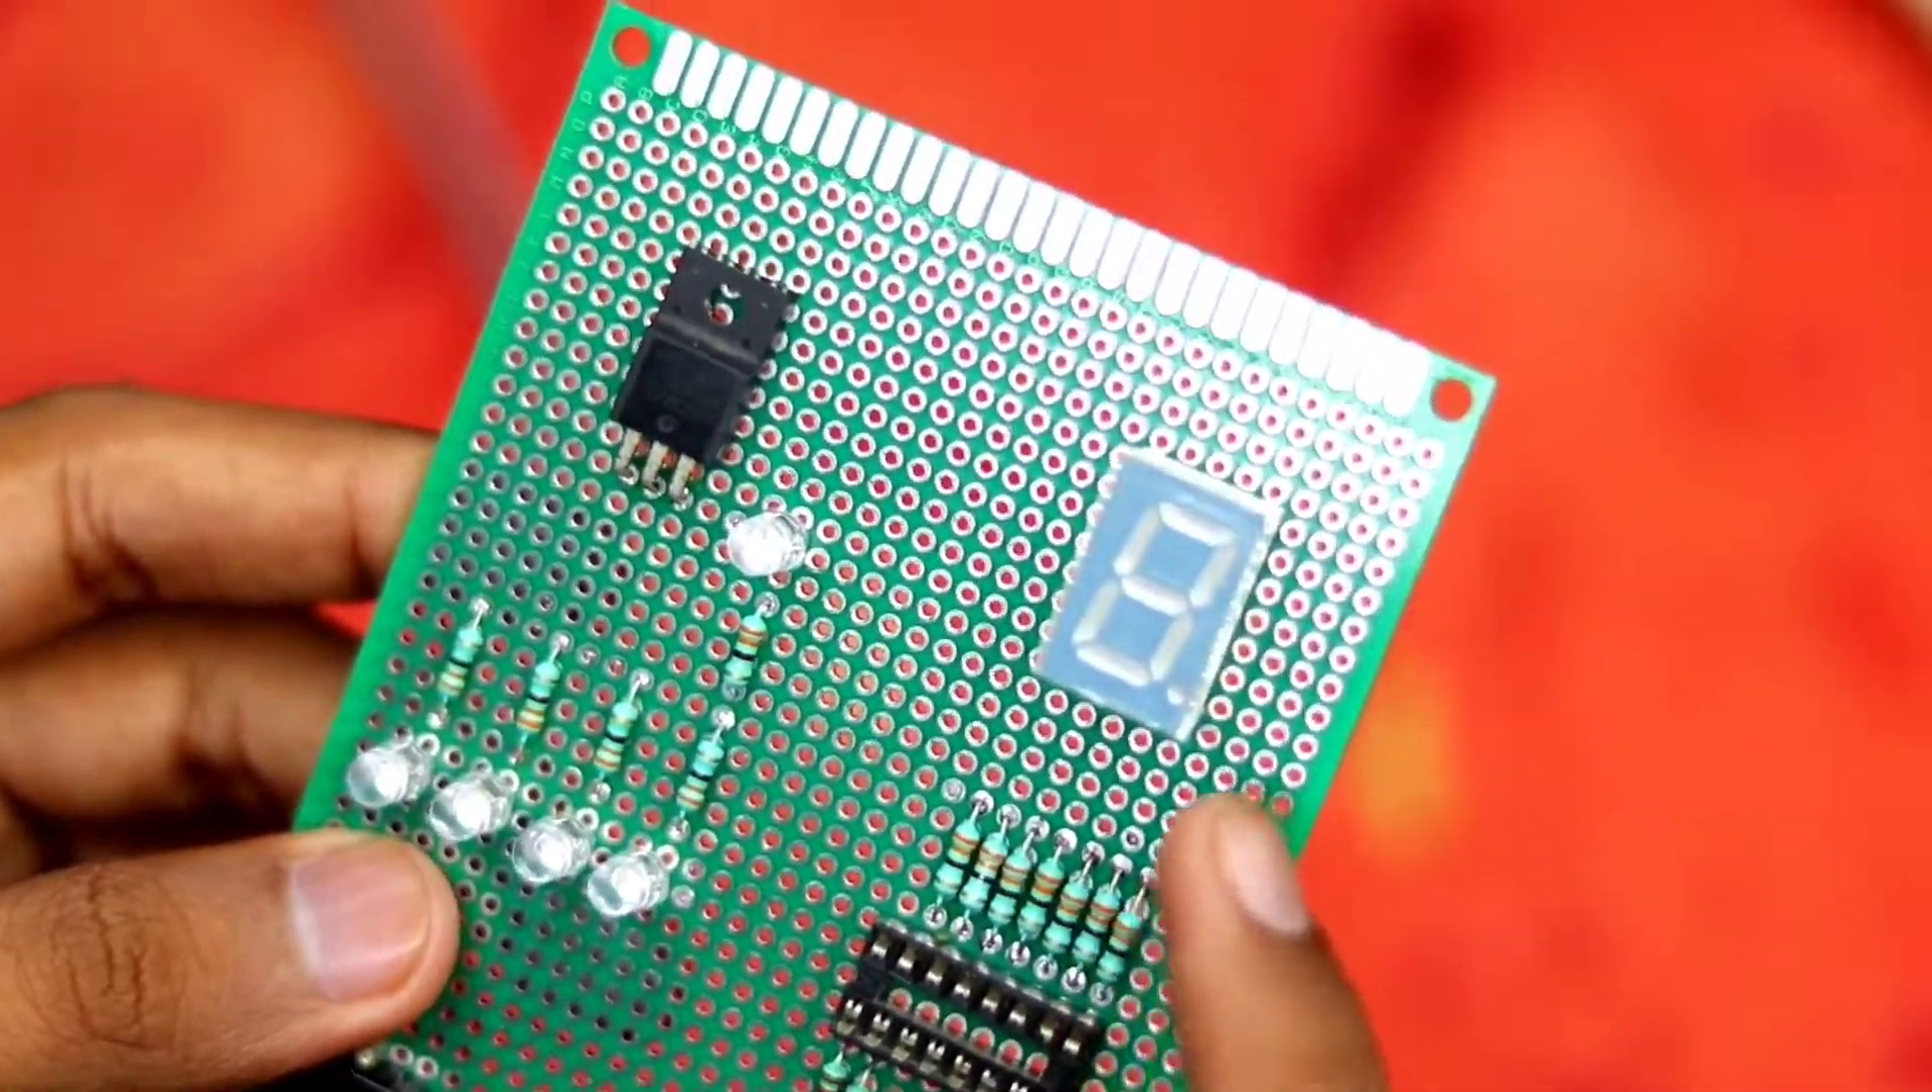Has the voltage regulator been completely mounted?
Yes.